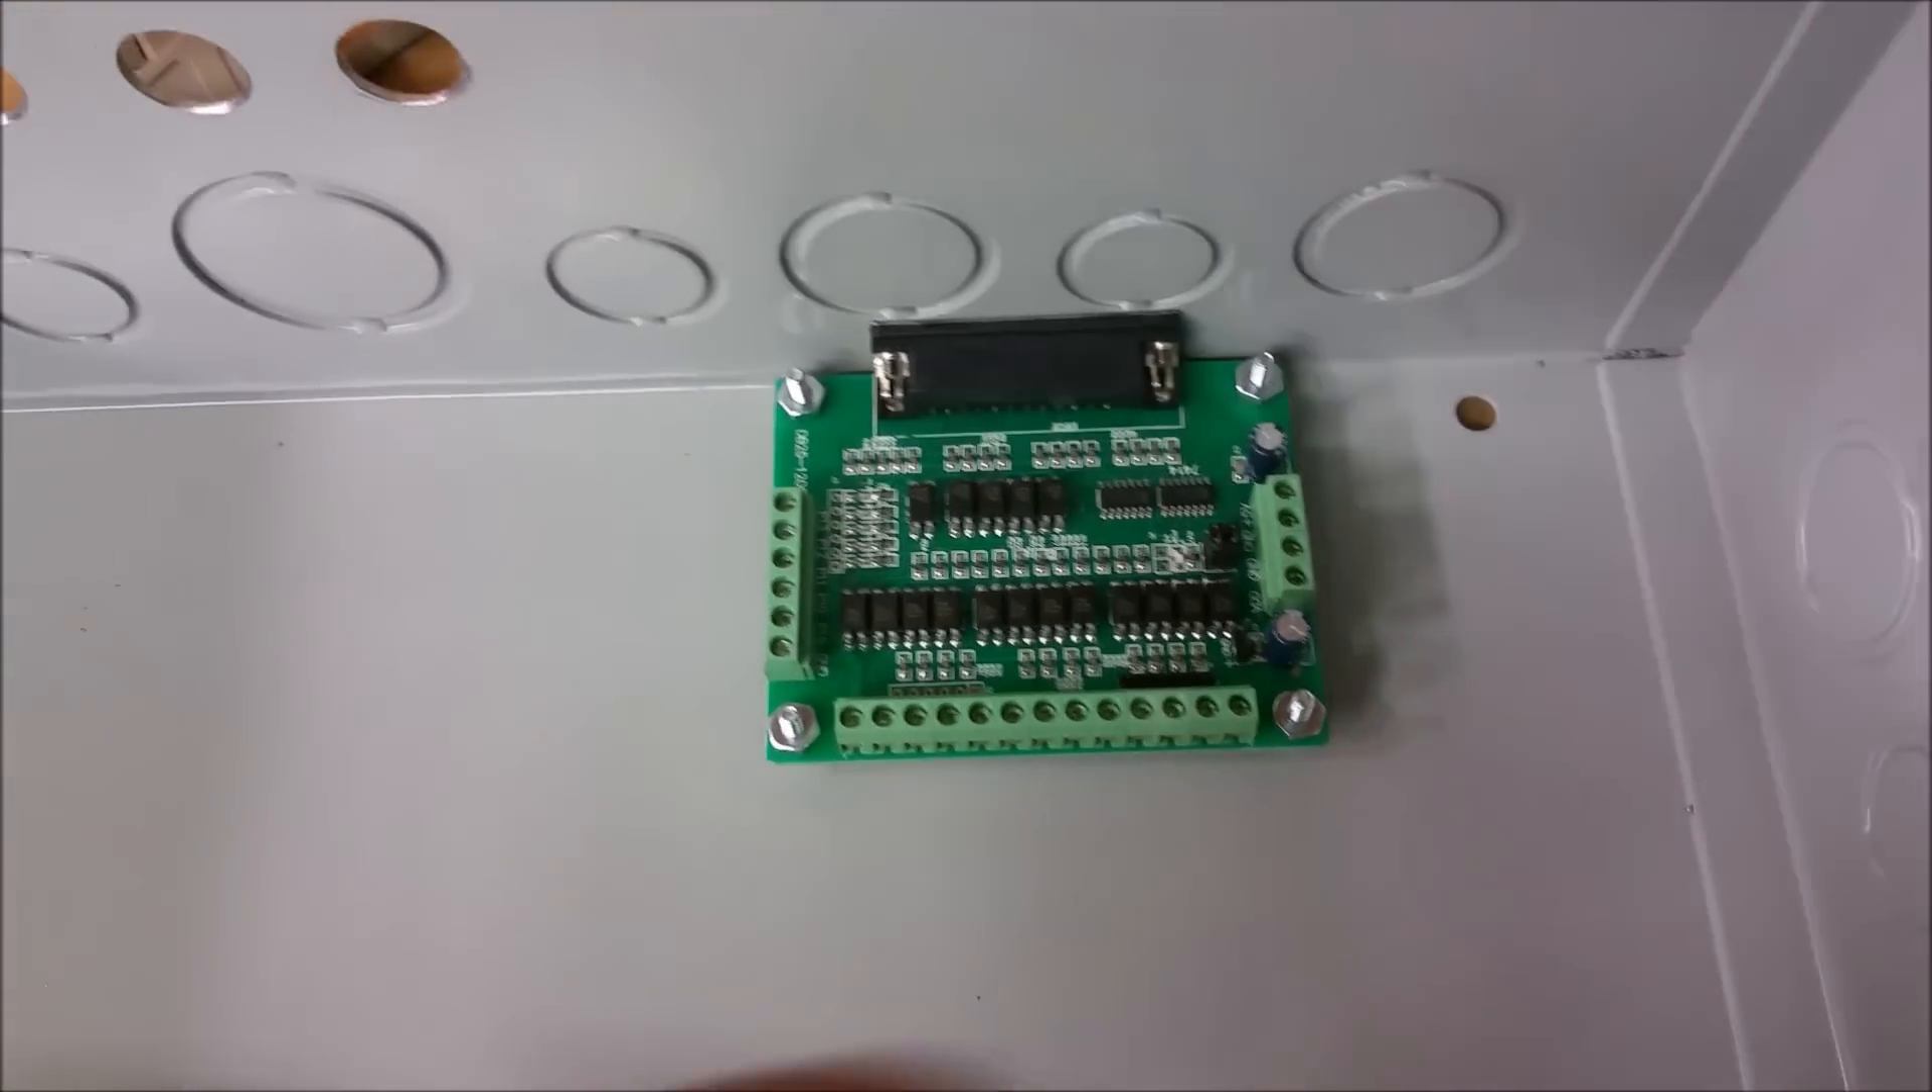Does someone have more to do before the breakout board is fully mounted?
No.